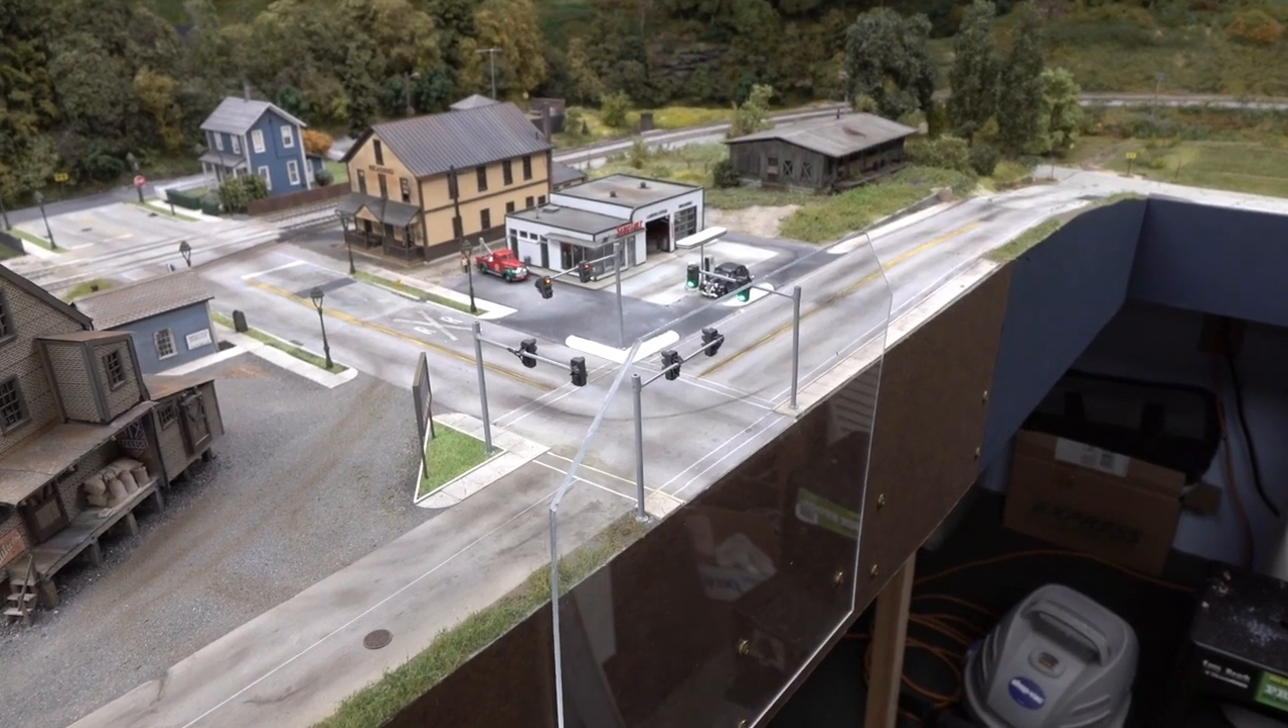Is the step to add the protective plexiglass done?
Yes.